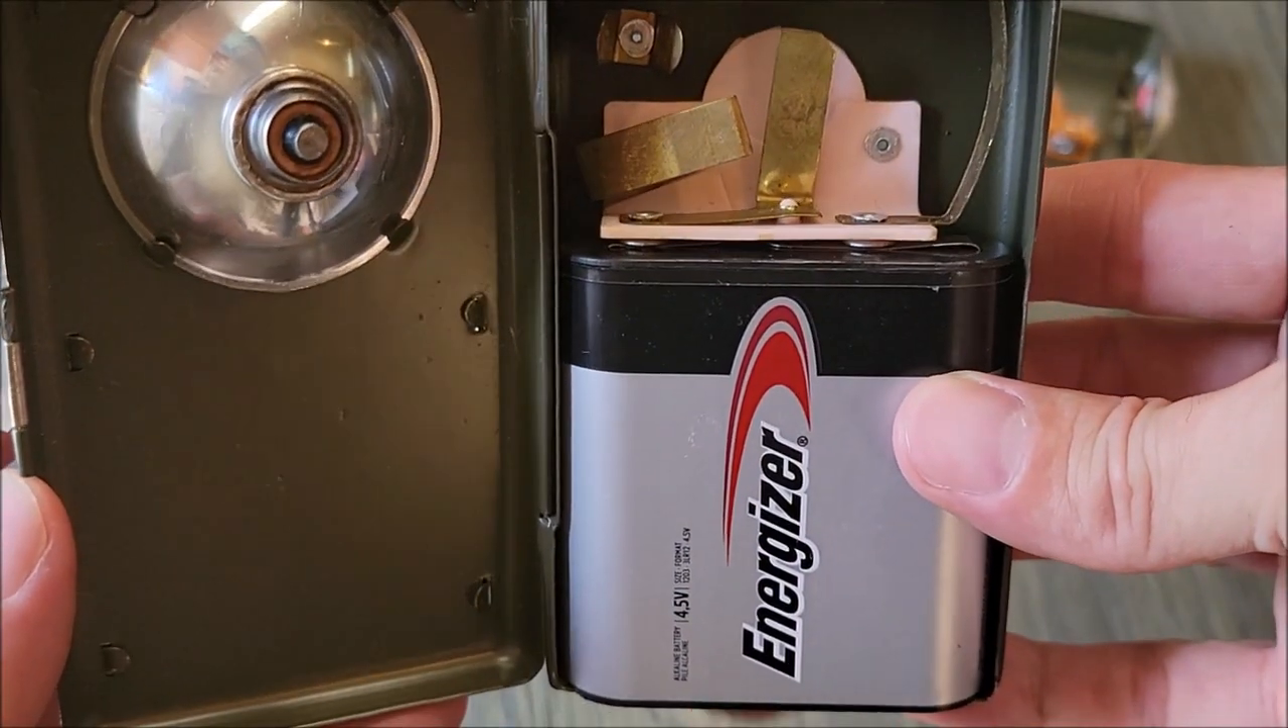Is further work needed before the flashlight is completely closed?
Yes.